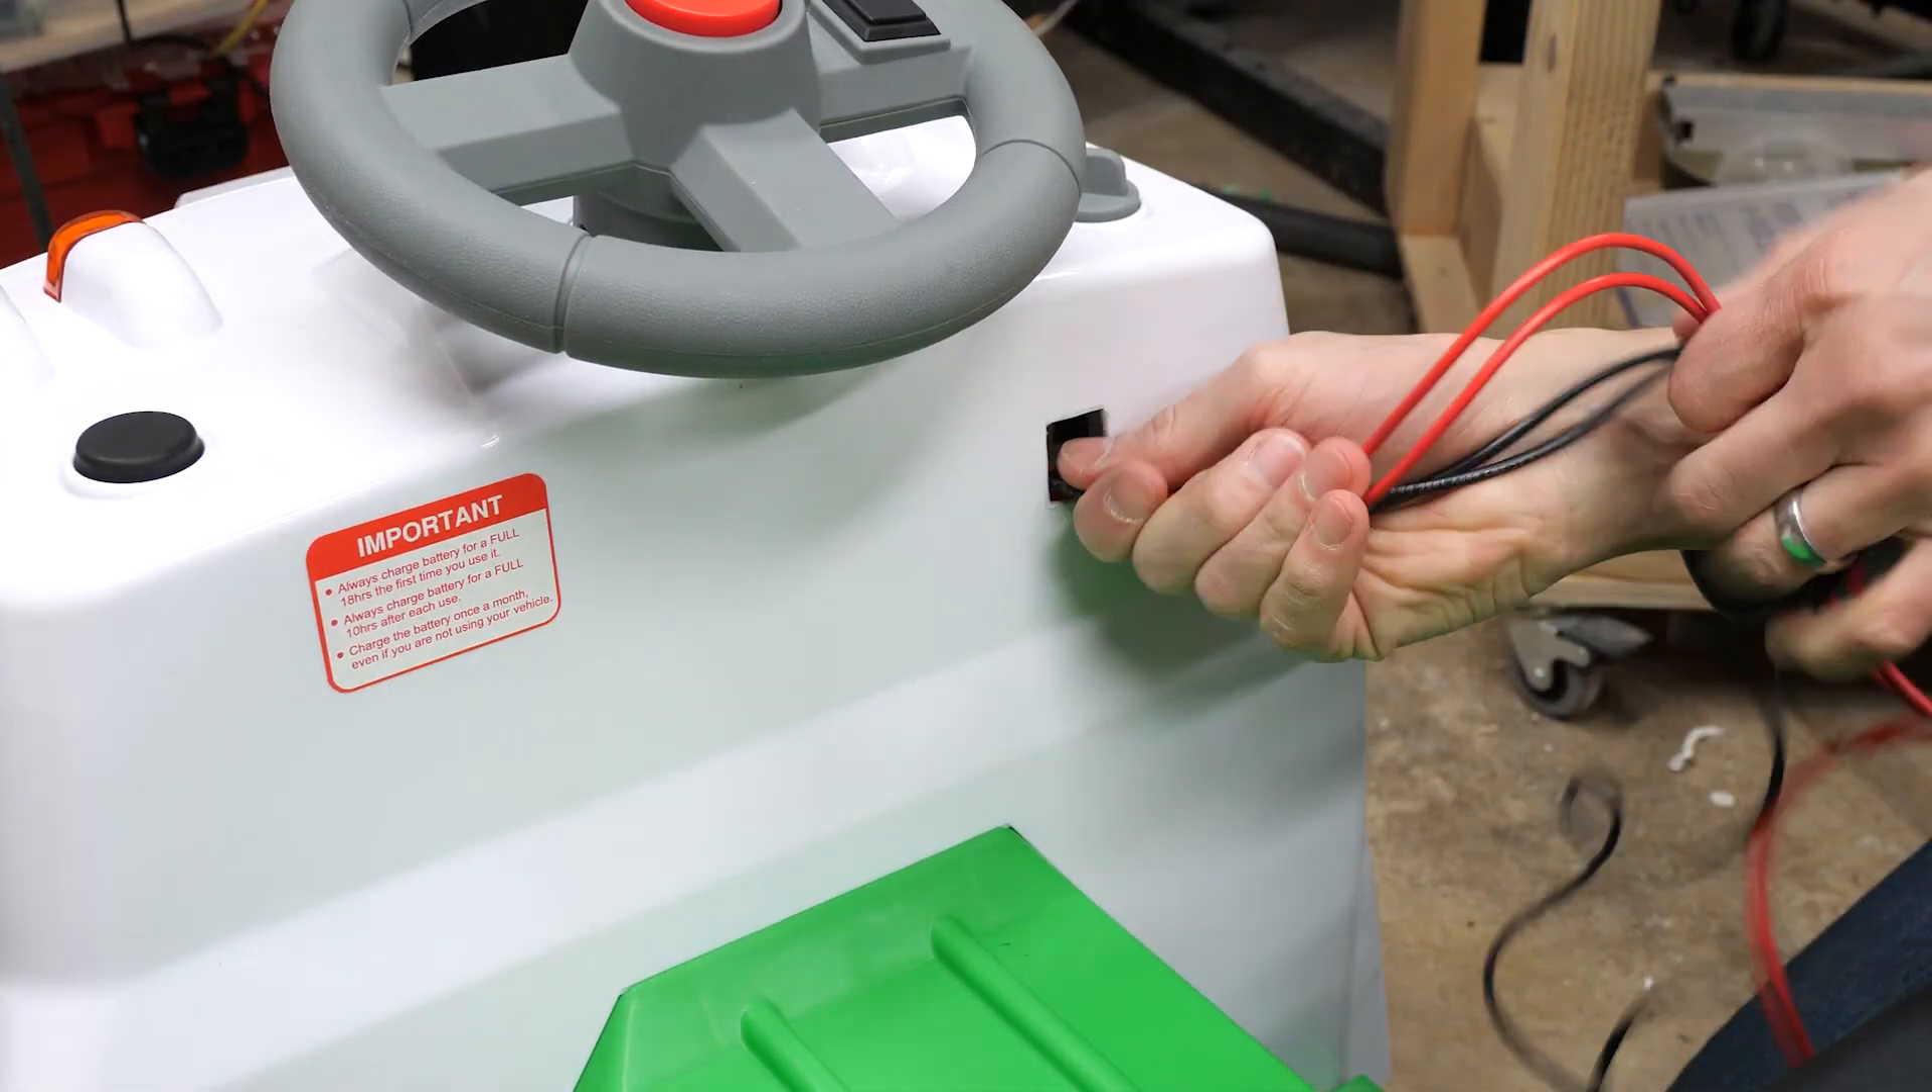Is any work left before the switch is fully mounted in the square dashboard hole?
Yes.